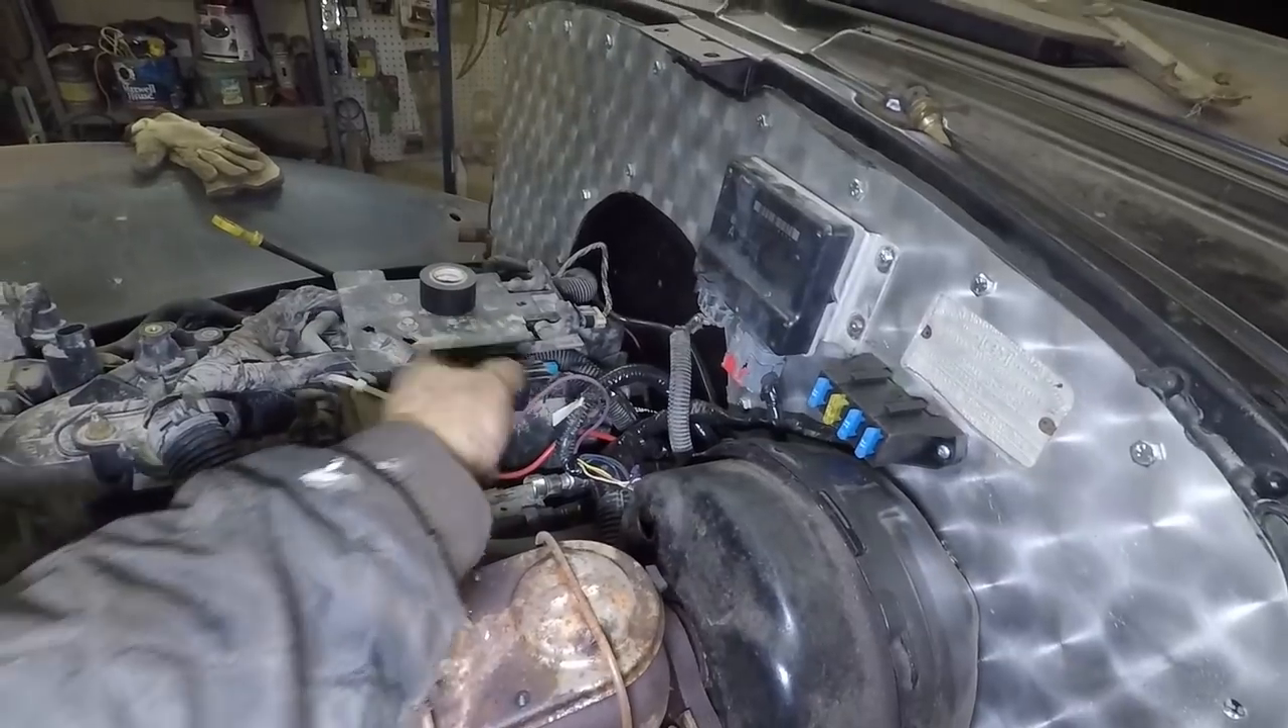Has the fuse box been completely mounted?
Yes.